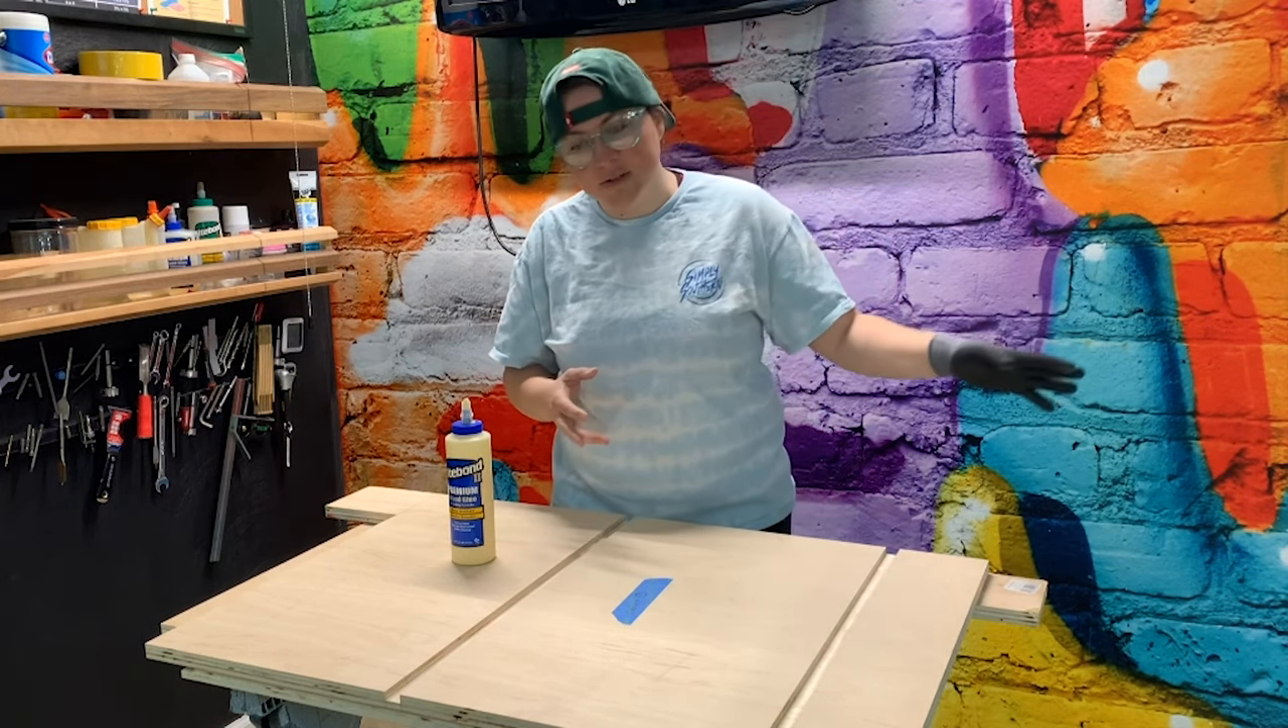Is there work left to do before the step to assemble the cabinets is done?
Yes.